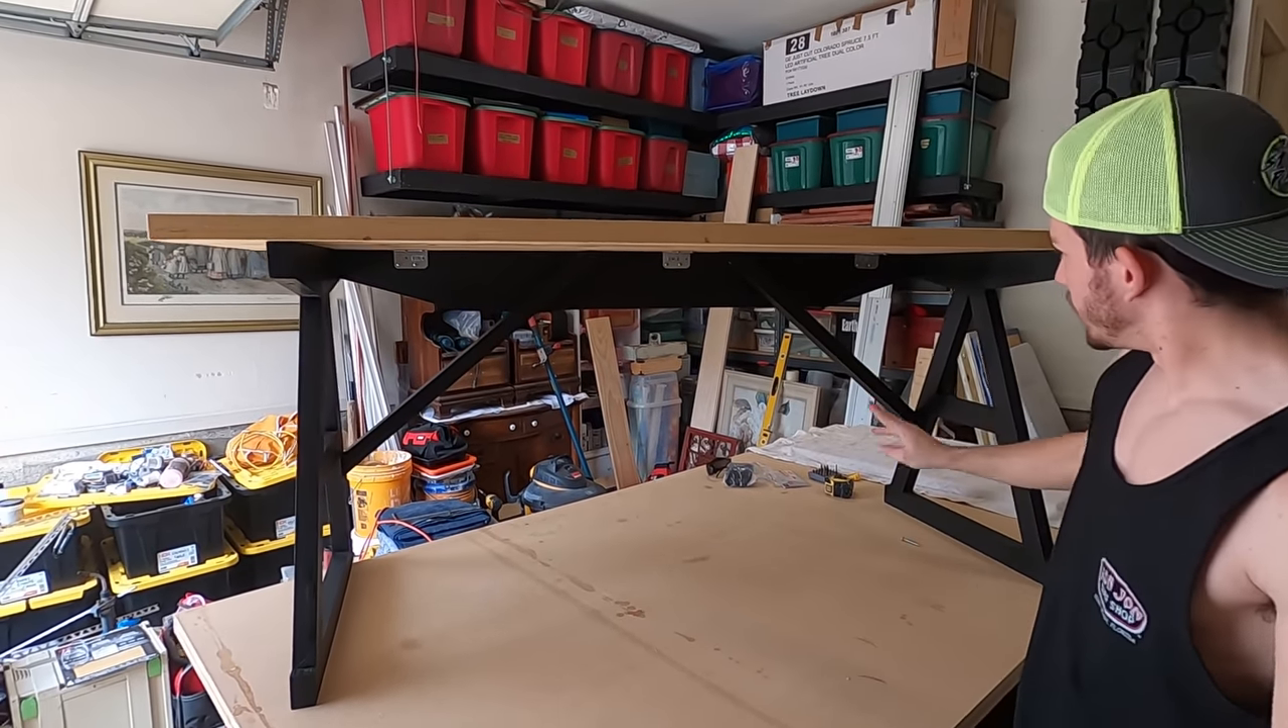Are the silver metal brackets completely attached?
Yes.